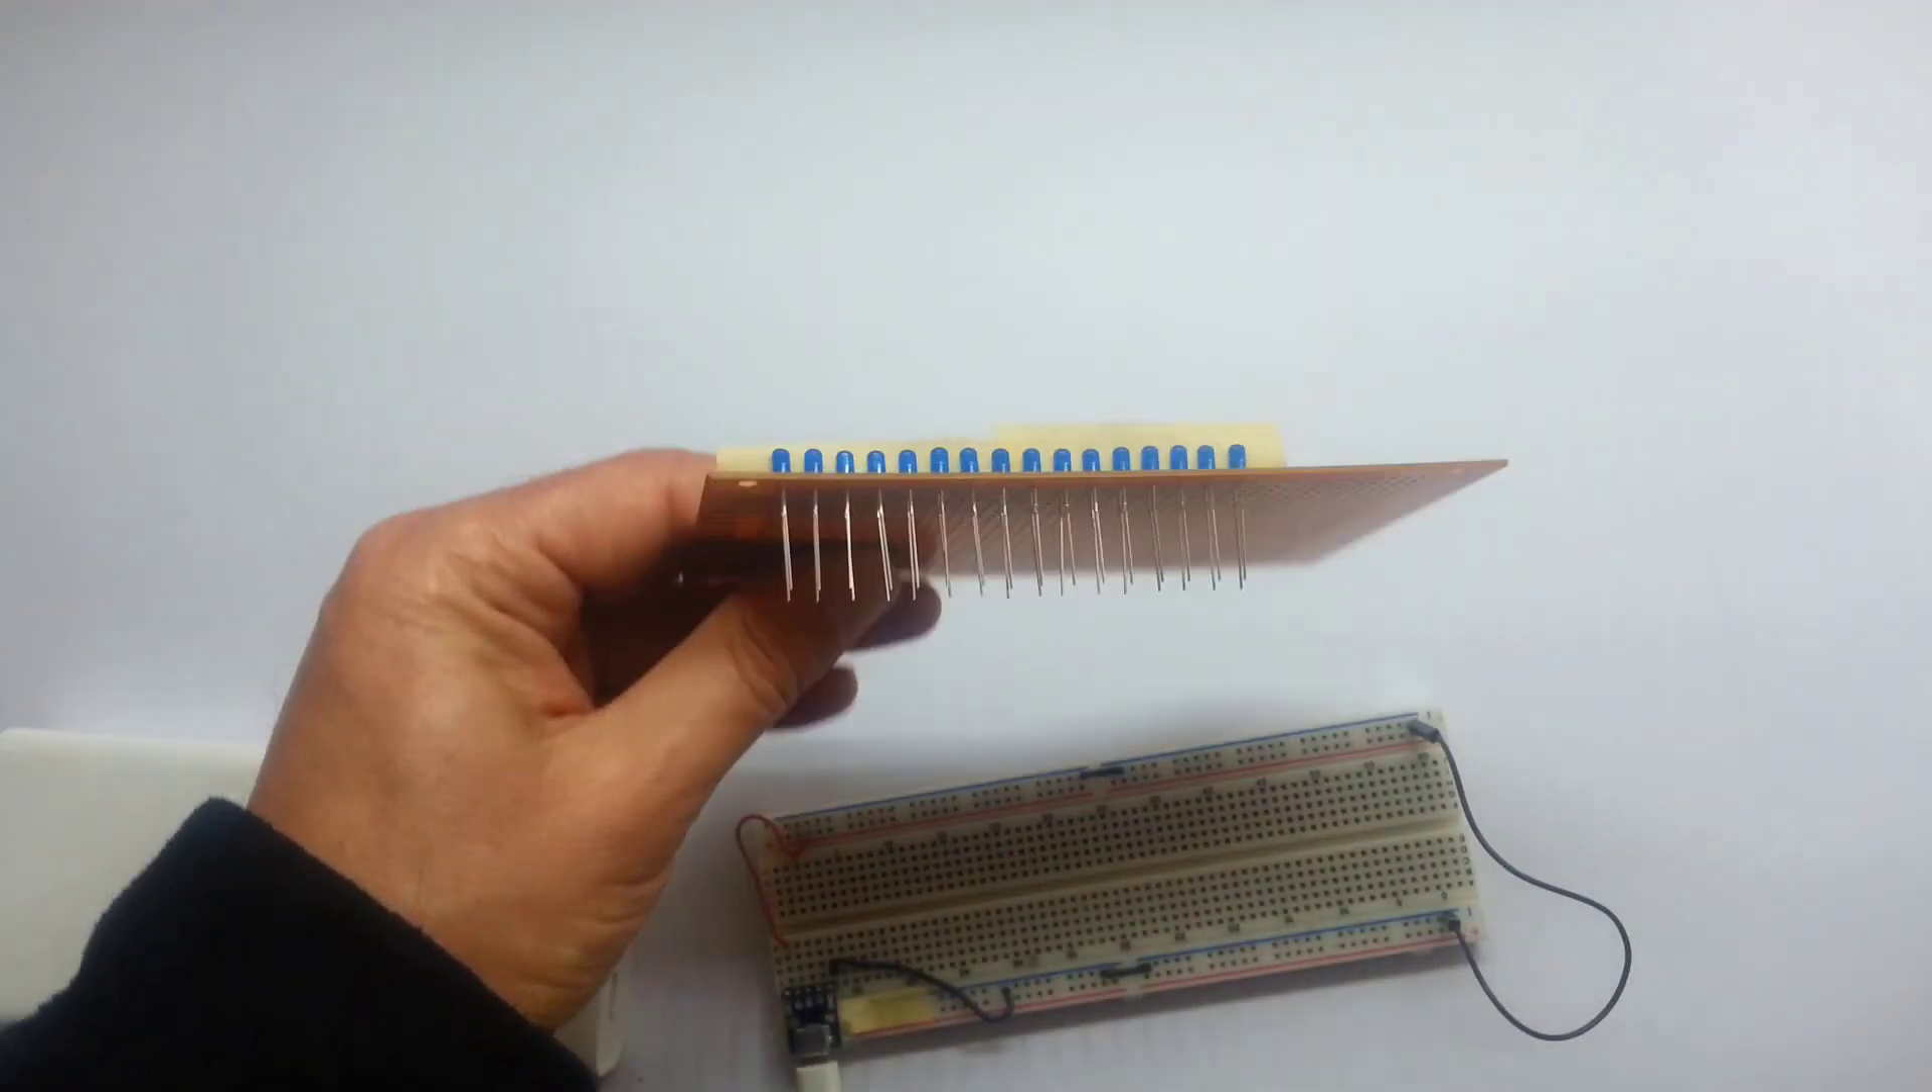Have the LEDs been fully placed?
Yes.